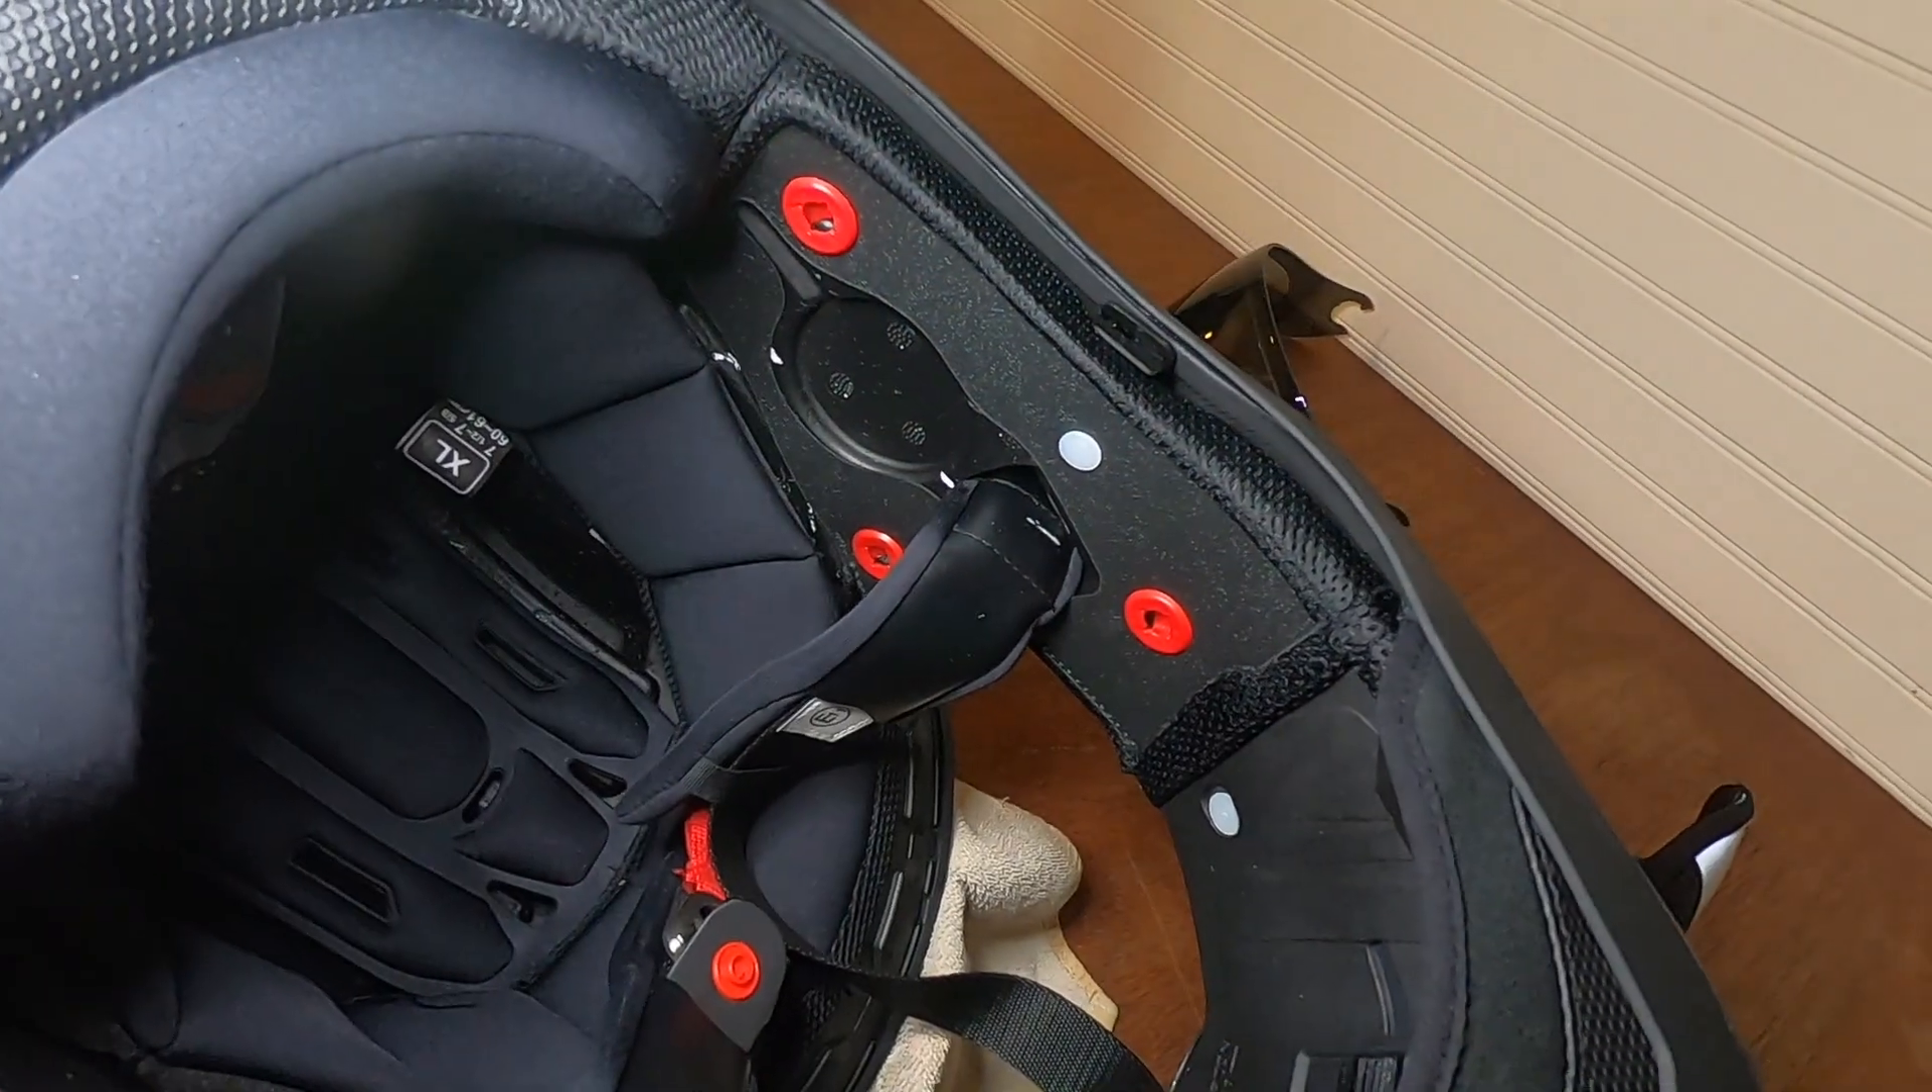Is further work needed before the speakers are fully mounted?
Yes.